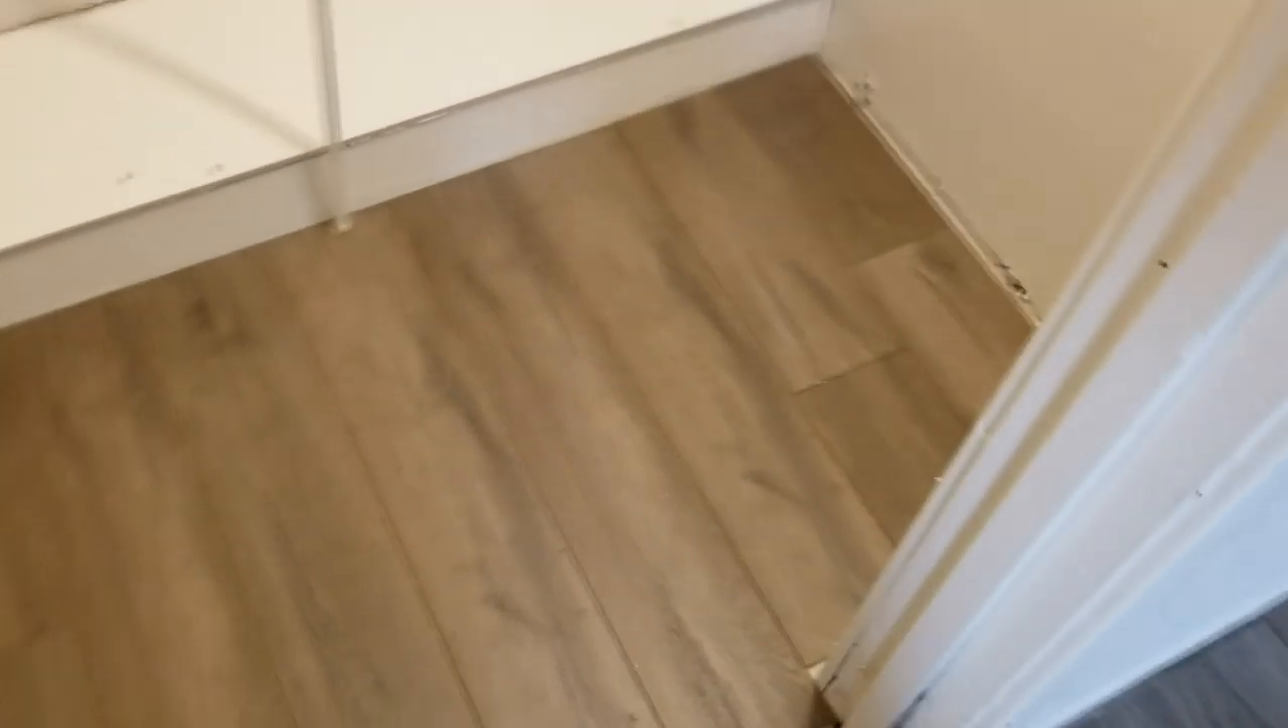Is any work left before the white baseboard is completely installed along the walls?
Yes.